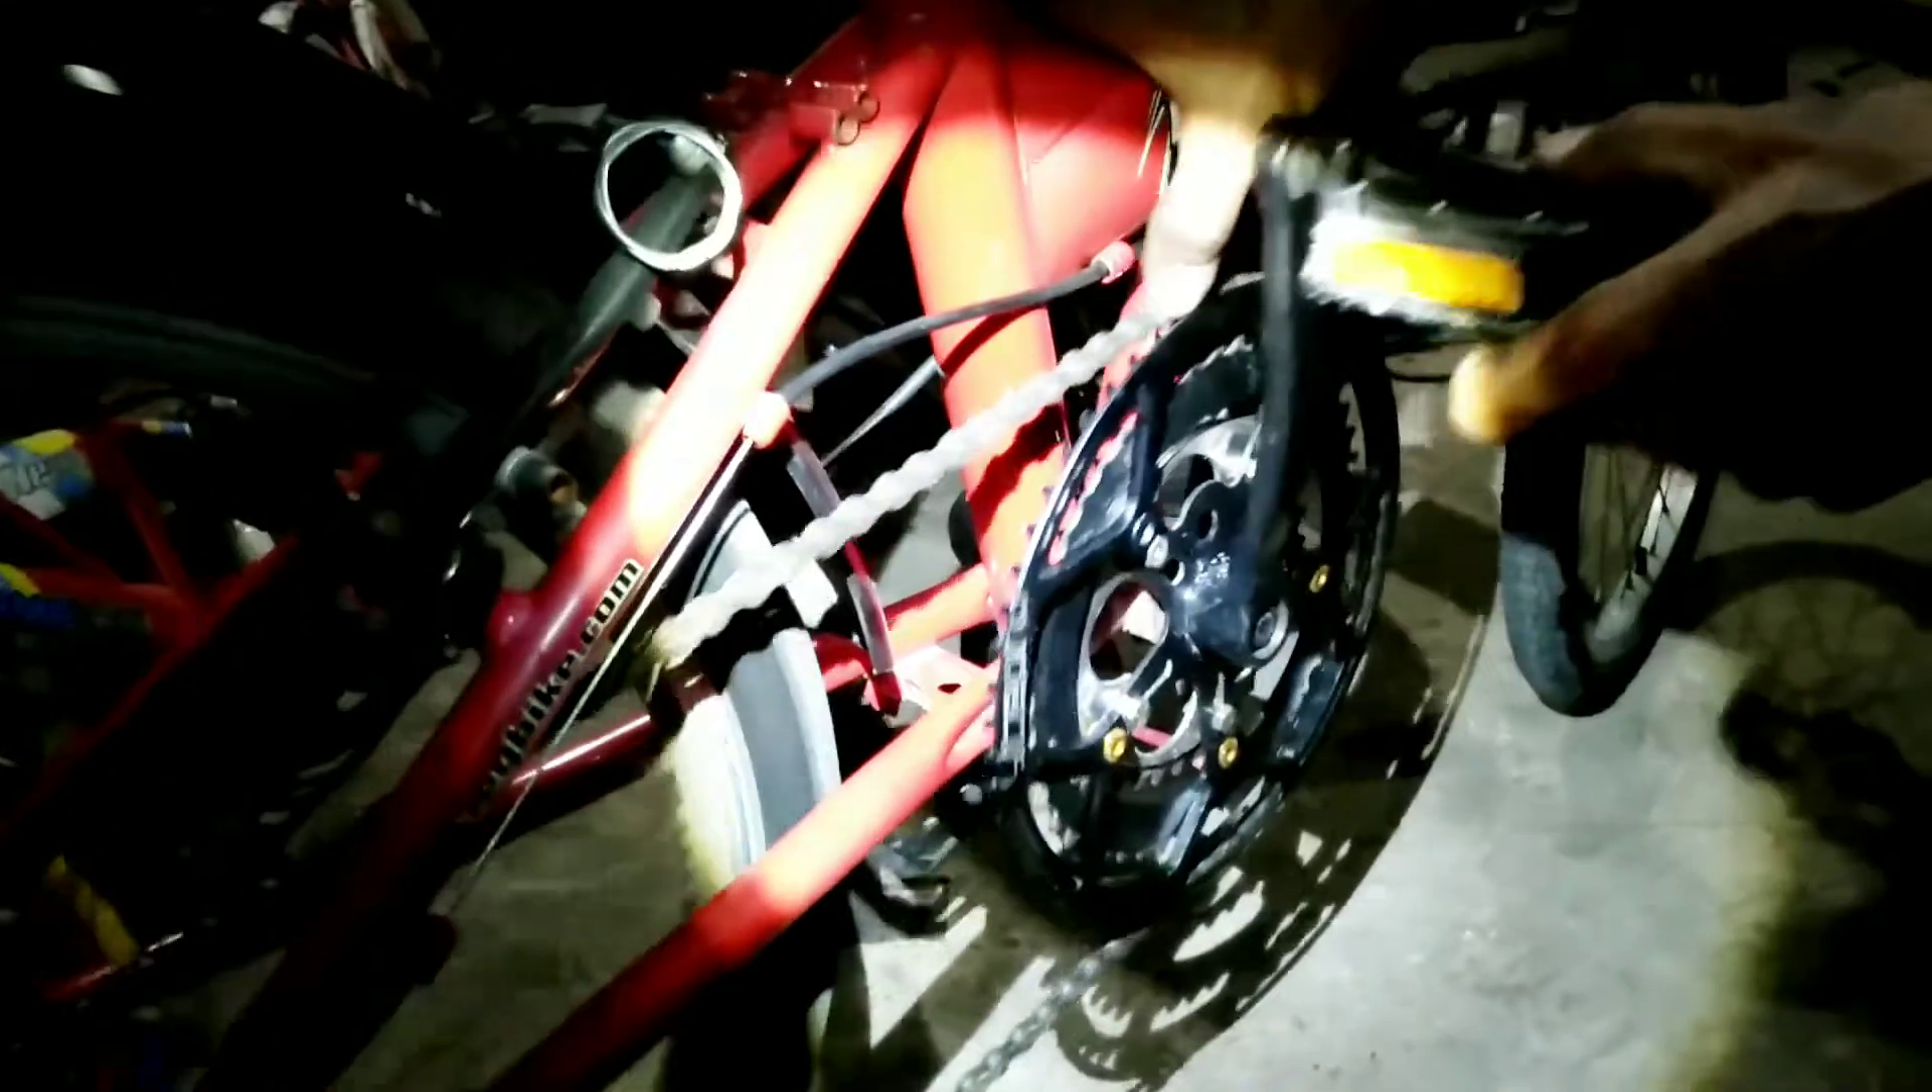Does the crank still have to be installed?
No.